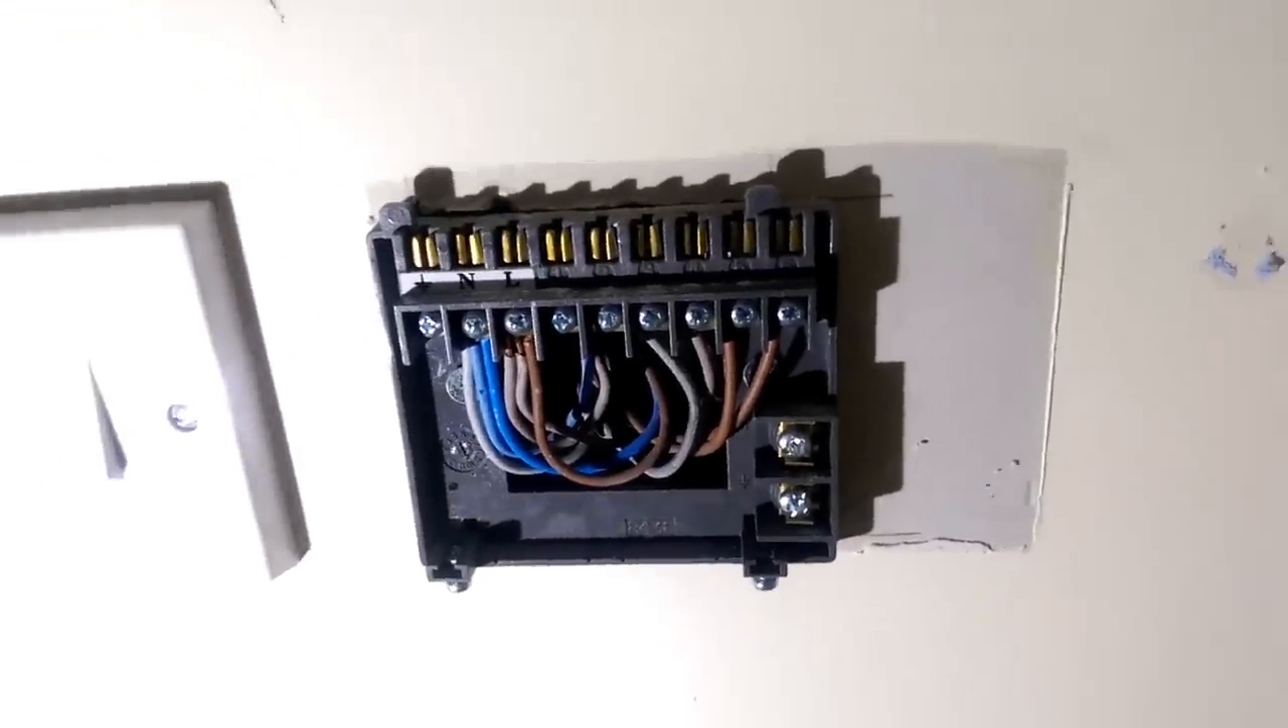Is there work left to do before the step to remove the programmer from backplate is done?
No.